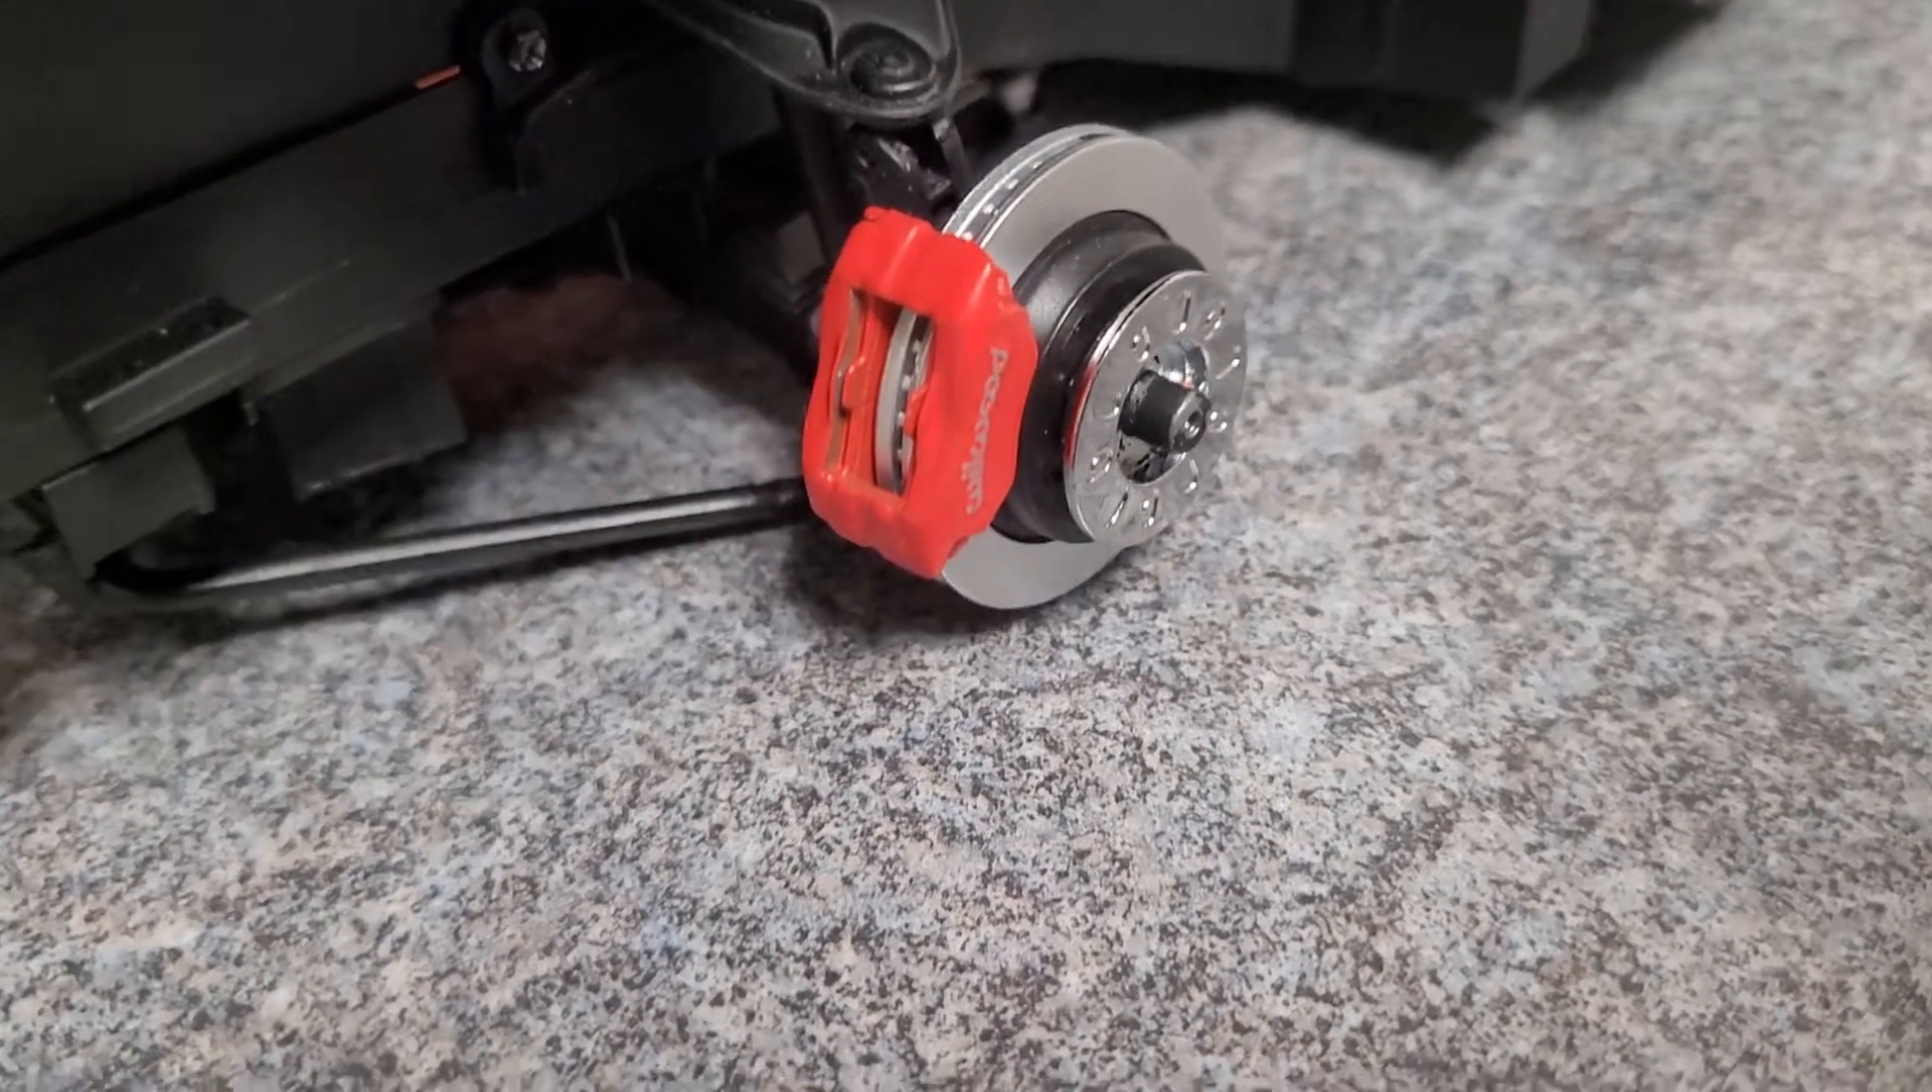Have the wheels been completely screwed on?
No.